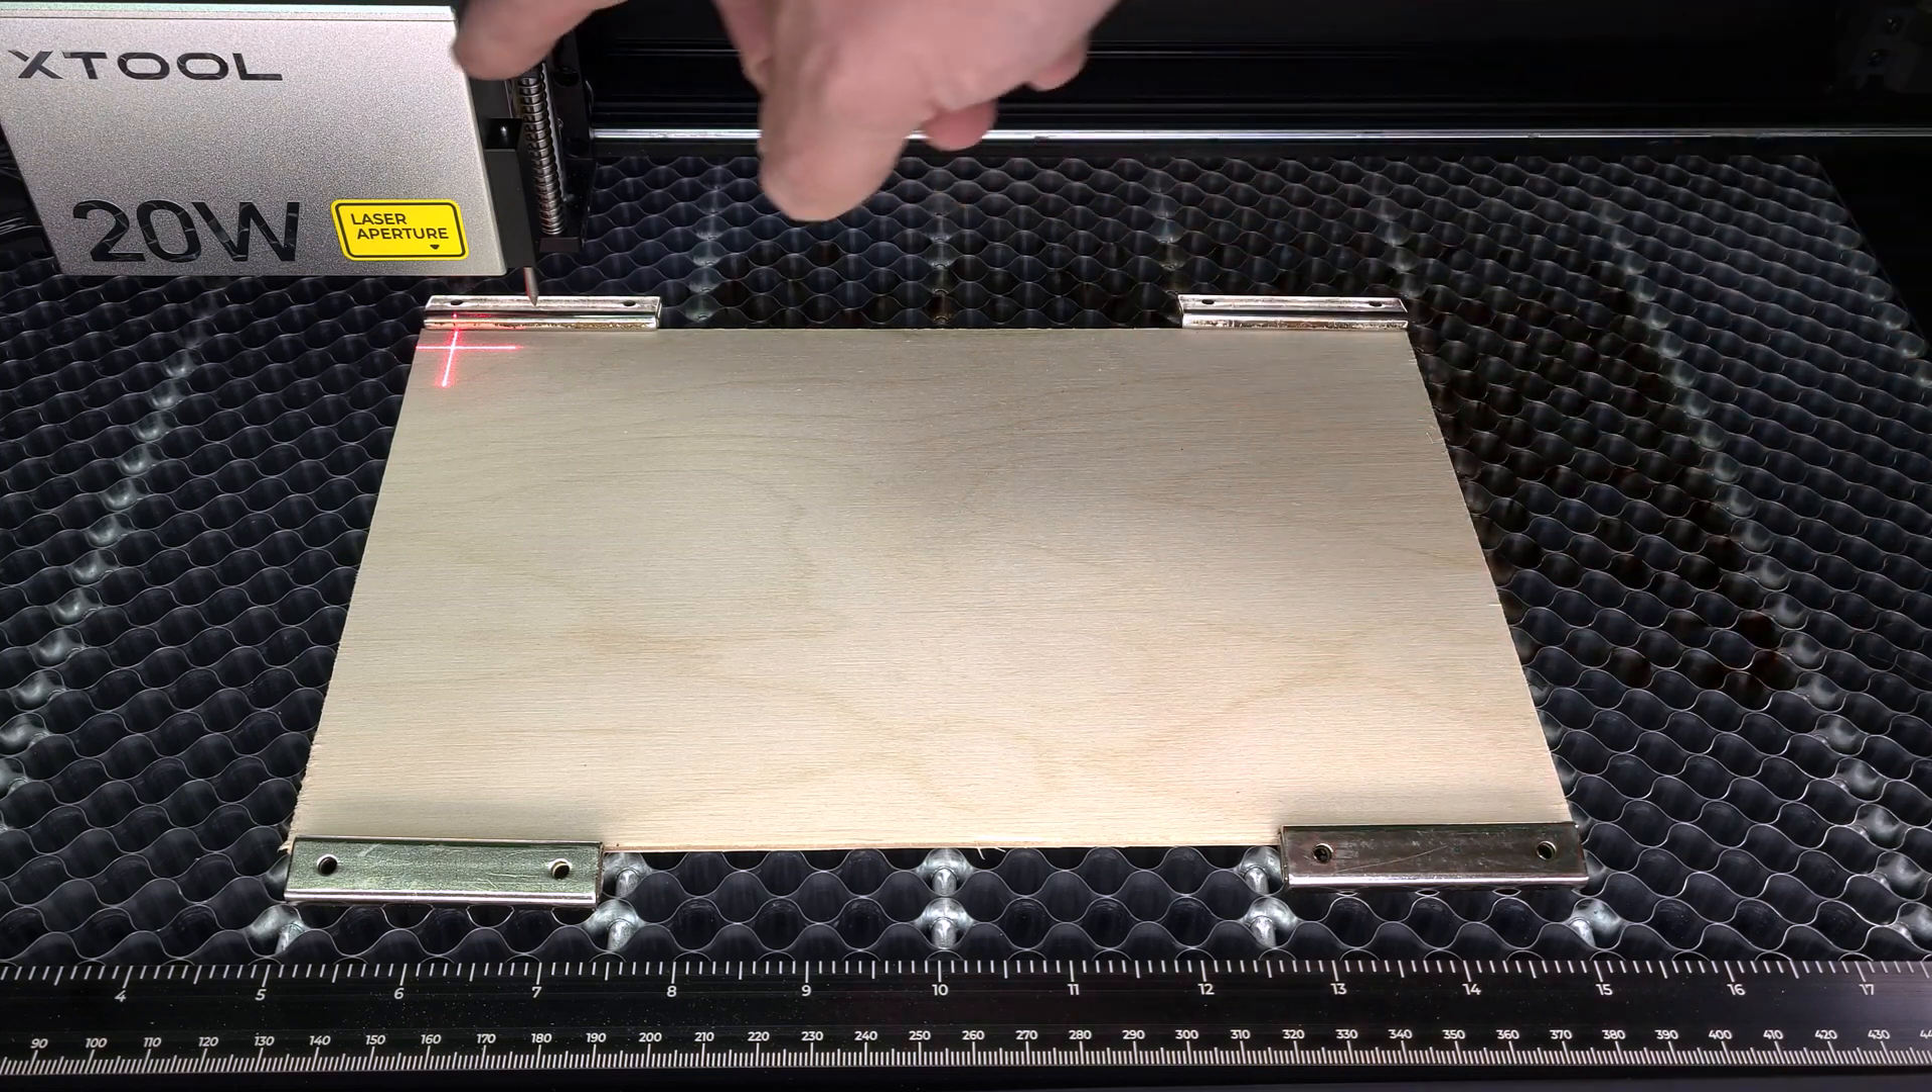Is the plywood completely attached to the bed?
Yes.